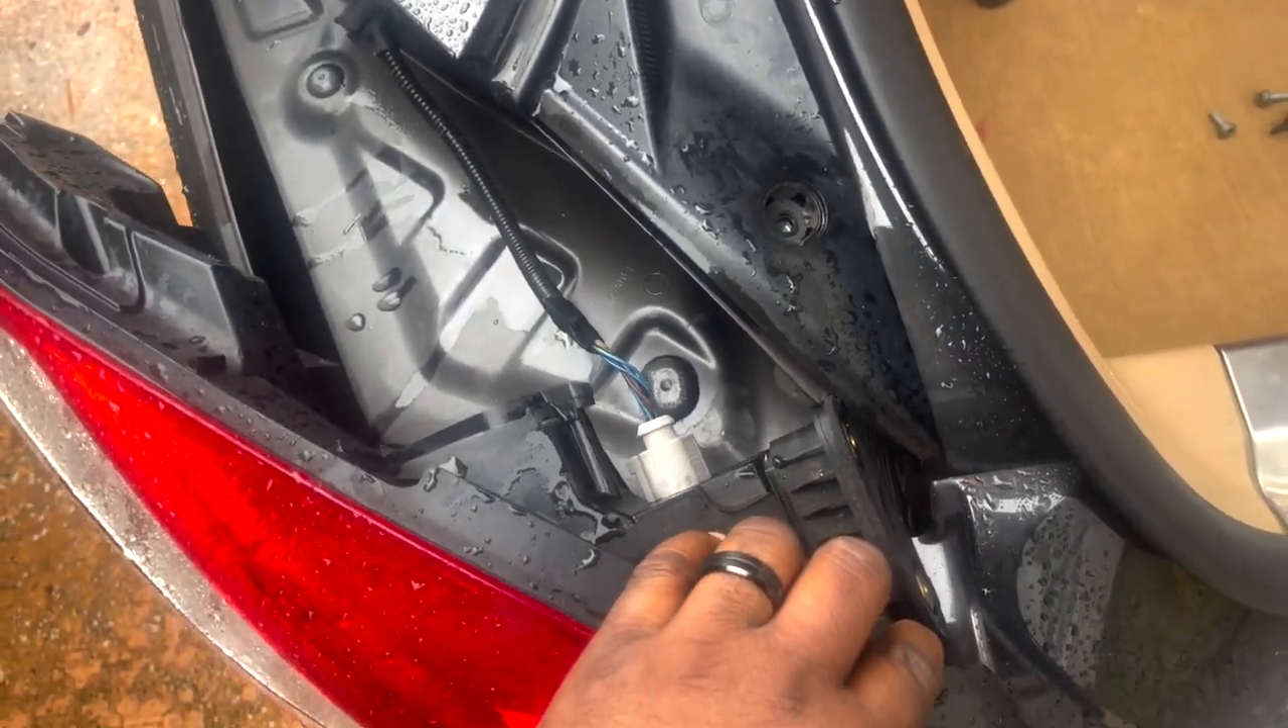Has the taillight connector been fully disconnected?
No.